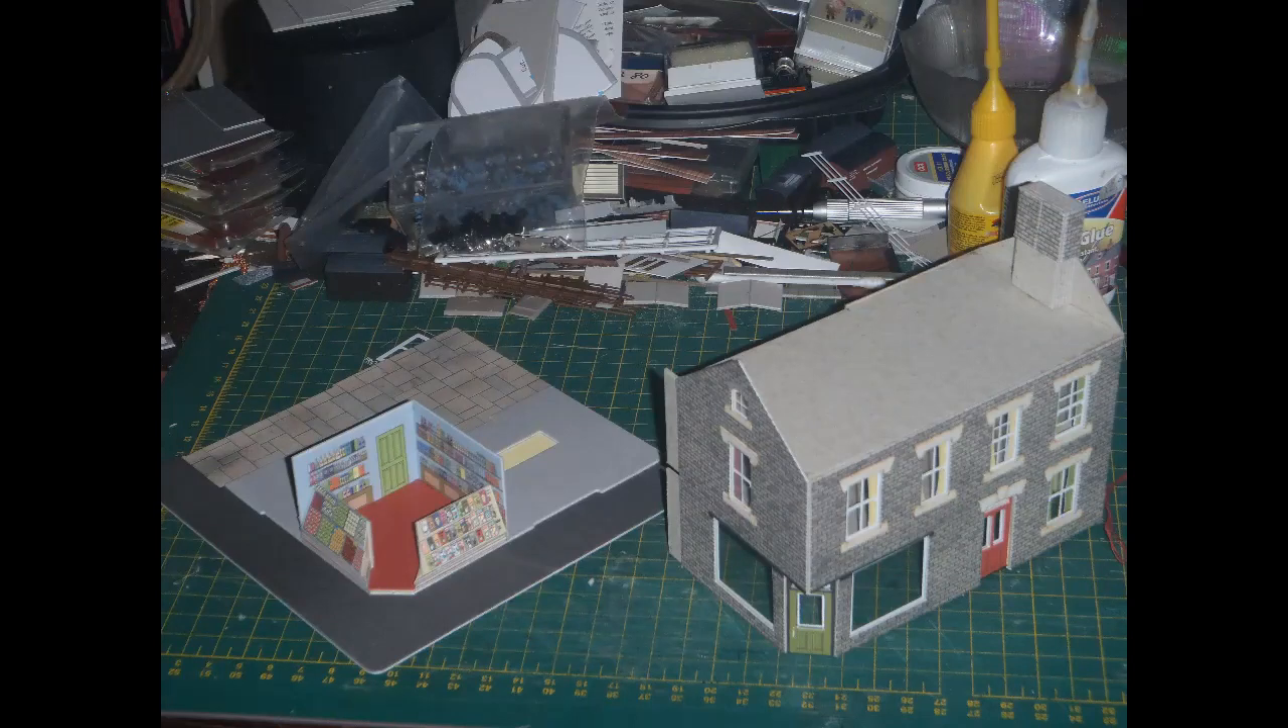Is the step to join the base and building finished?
No.